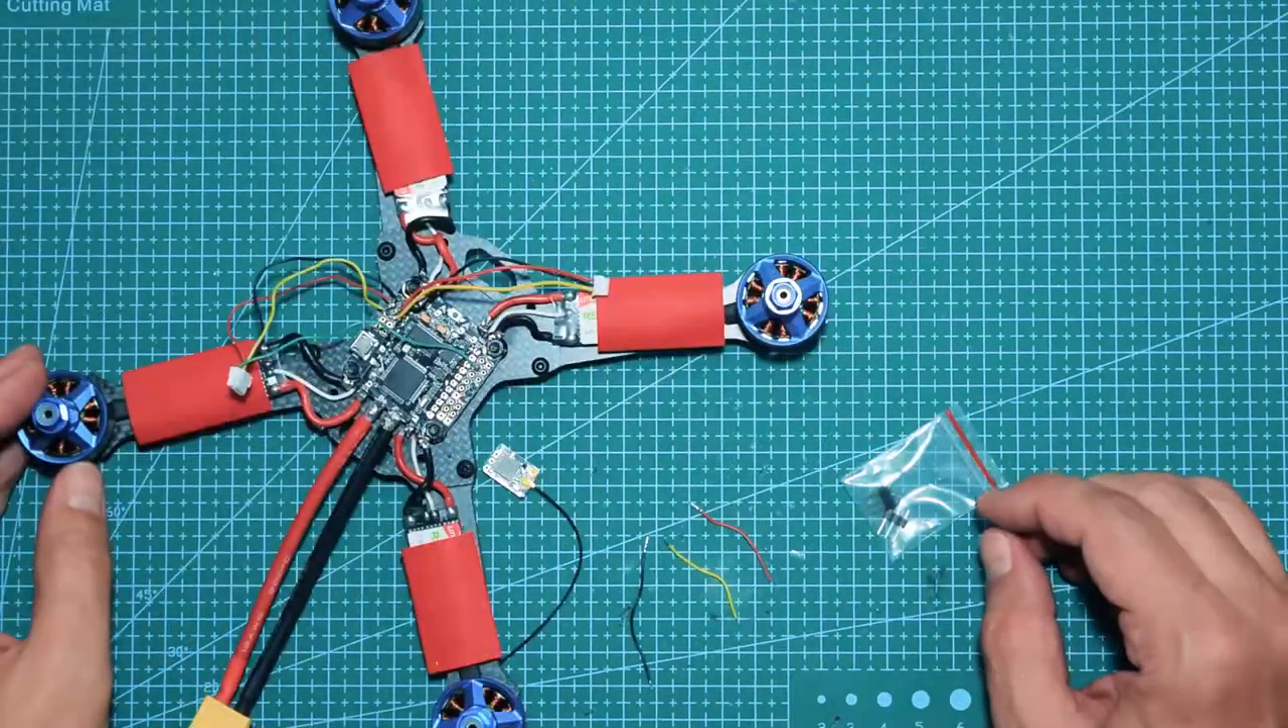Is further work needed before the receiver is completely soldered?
Yes.